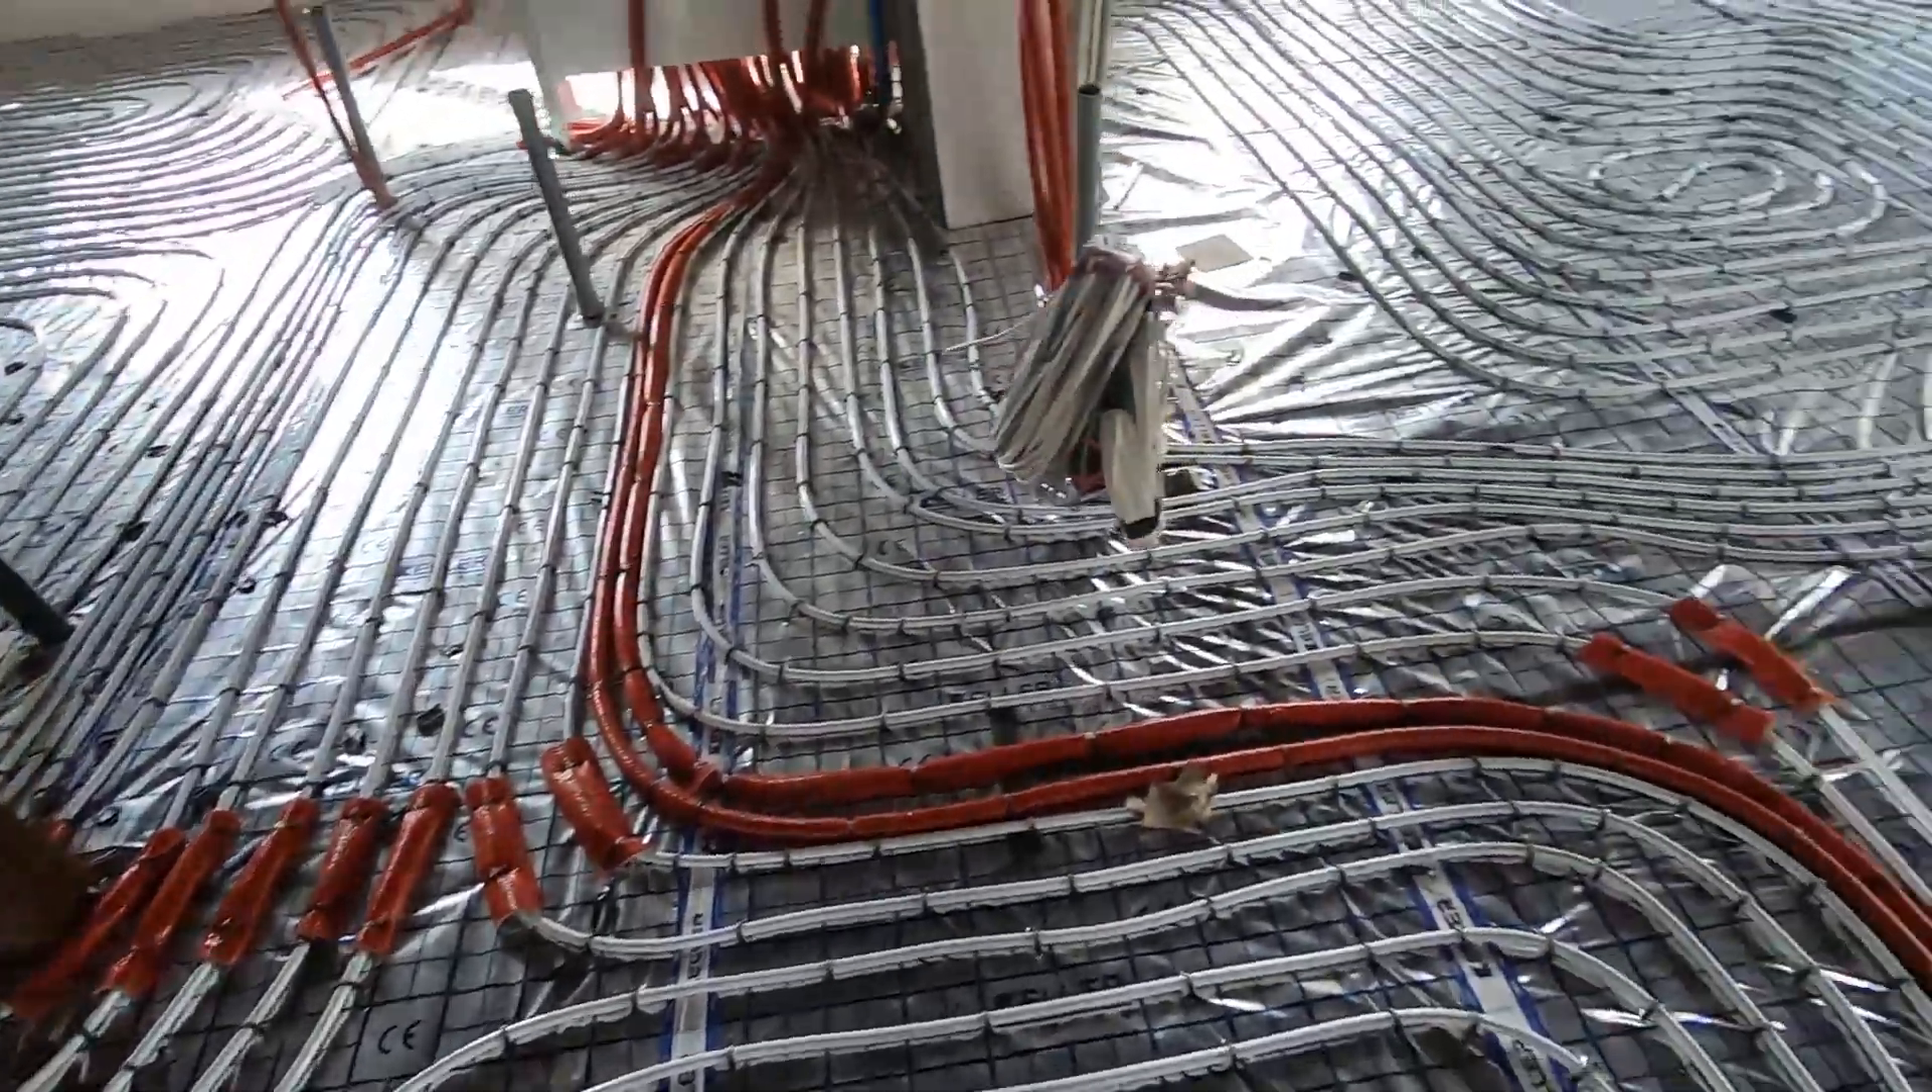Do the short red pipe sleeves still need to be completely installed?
No.